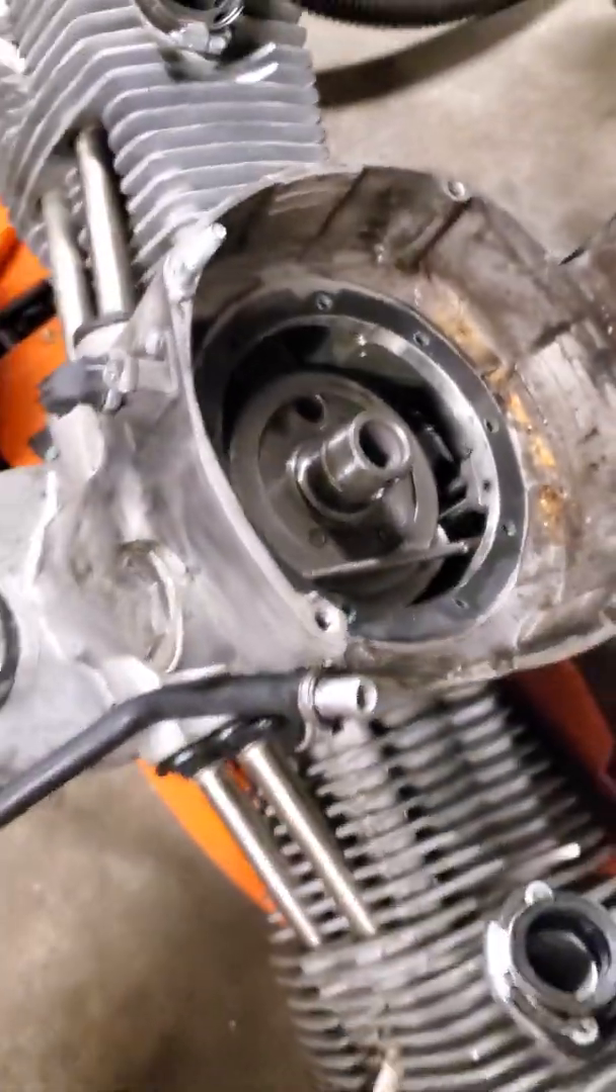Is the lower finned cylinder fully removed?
No.